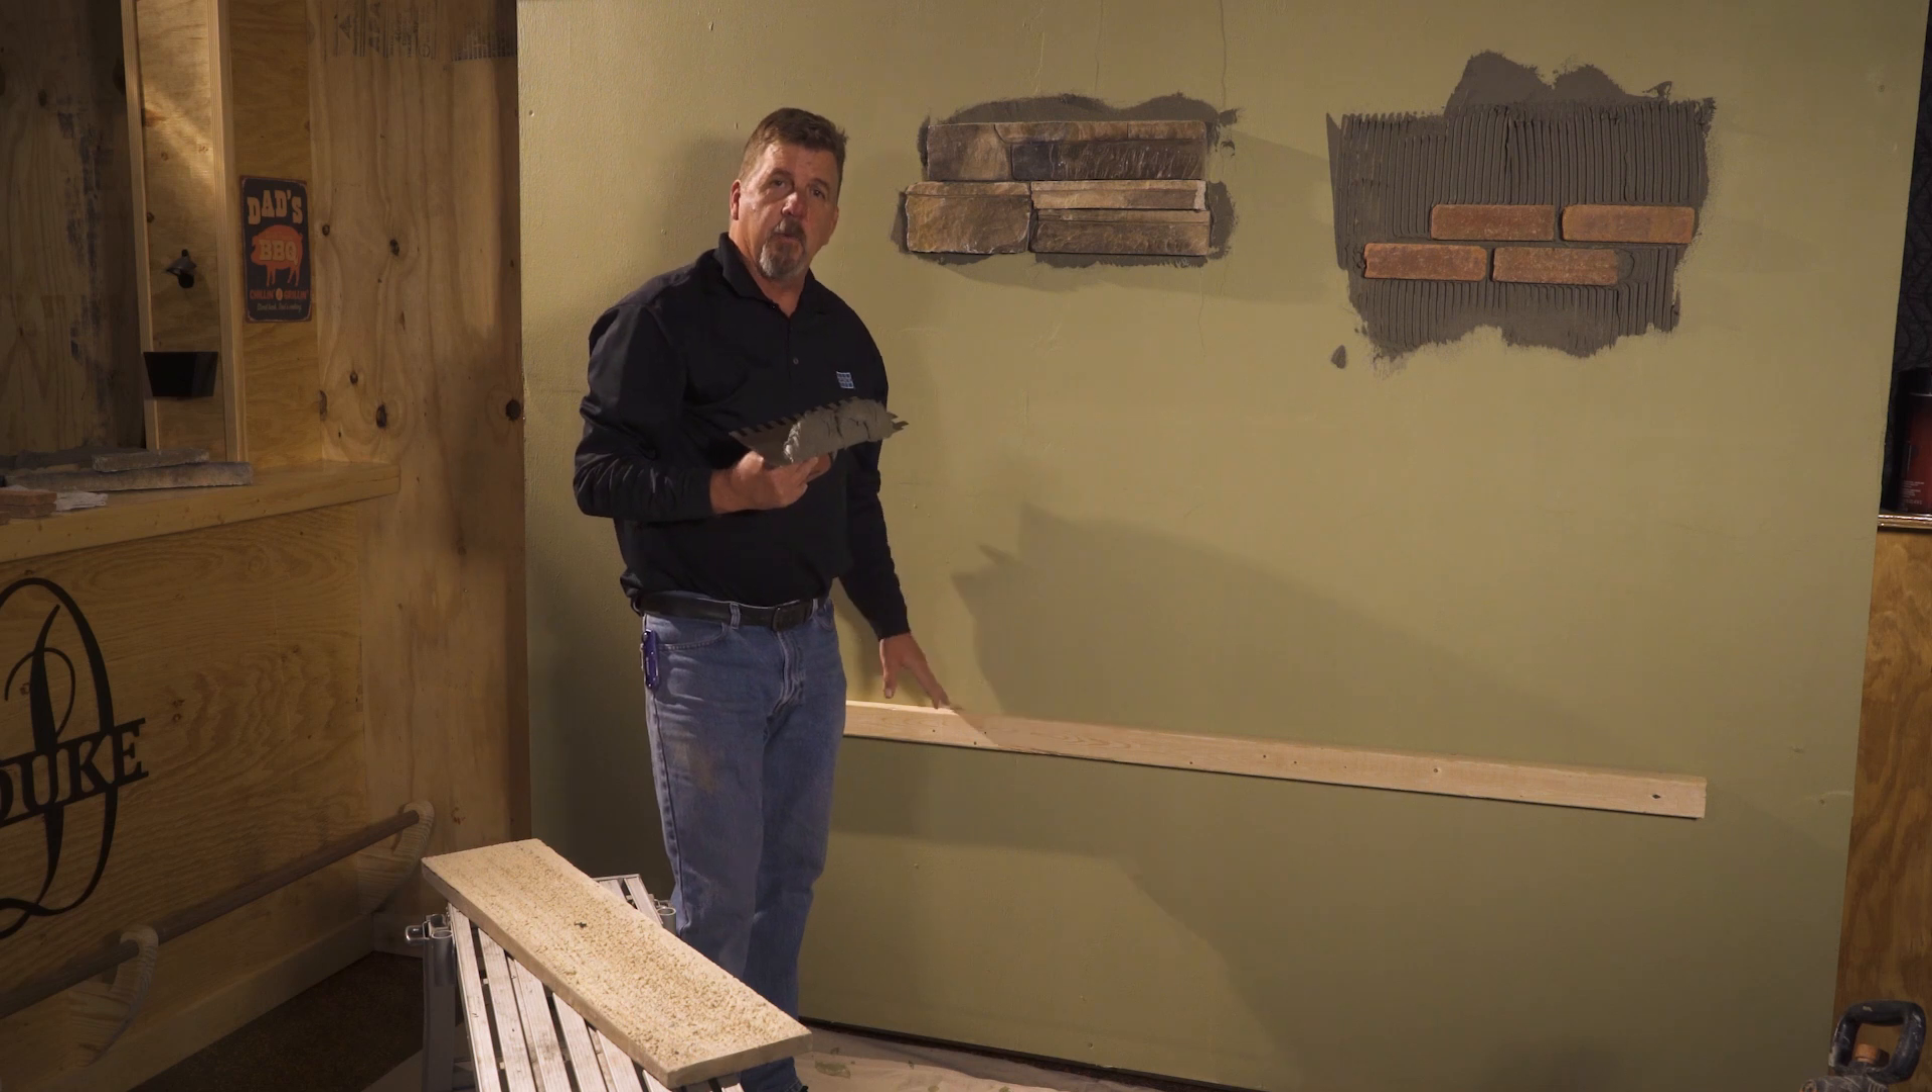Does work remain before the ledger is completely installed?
No.